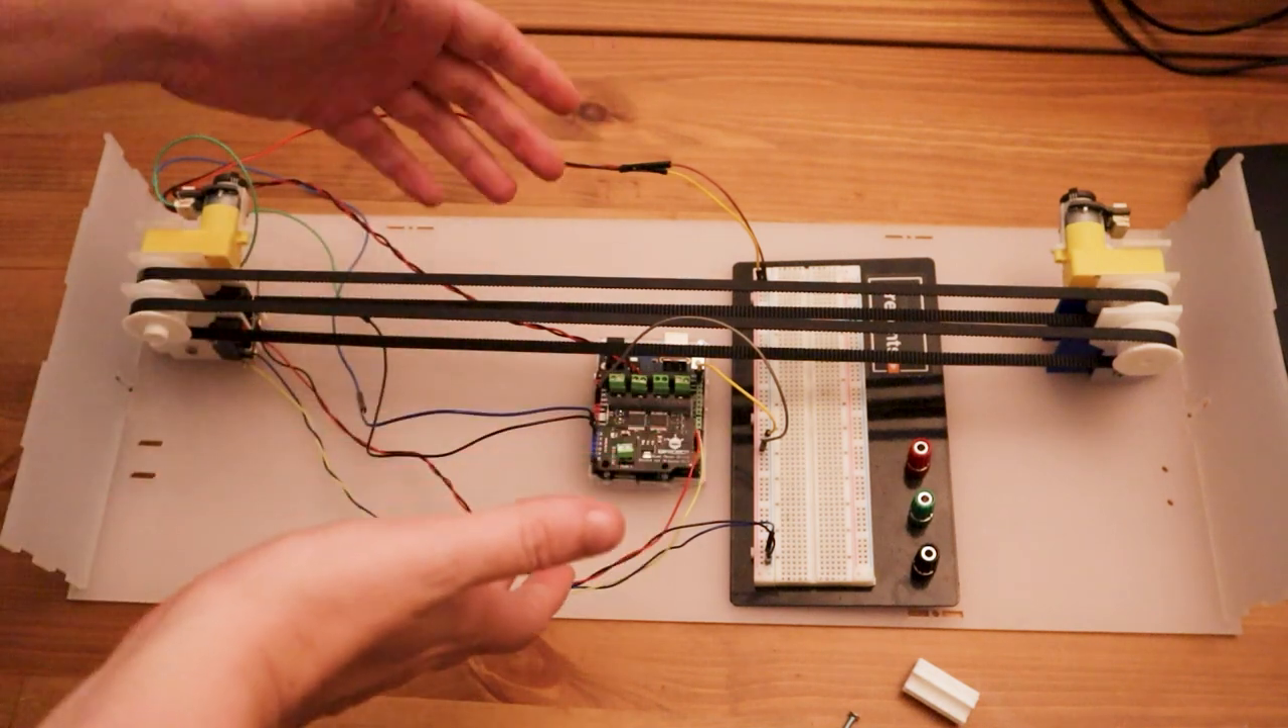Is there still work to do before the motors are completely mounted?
No.